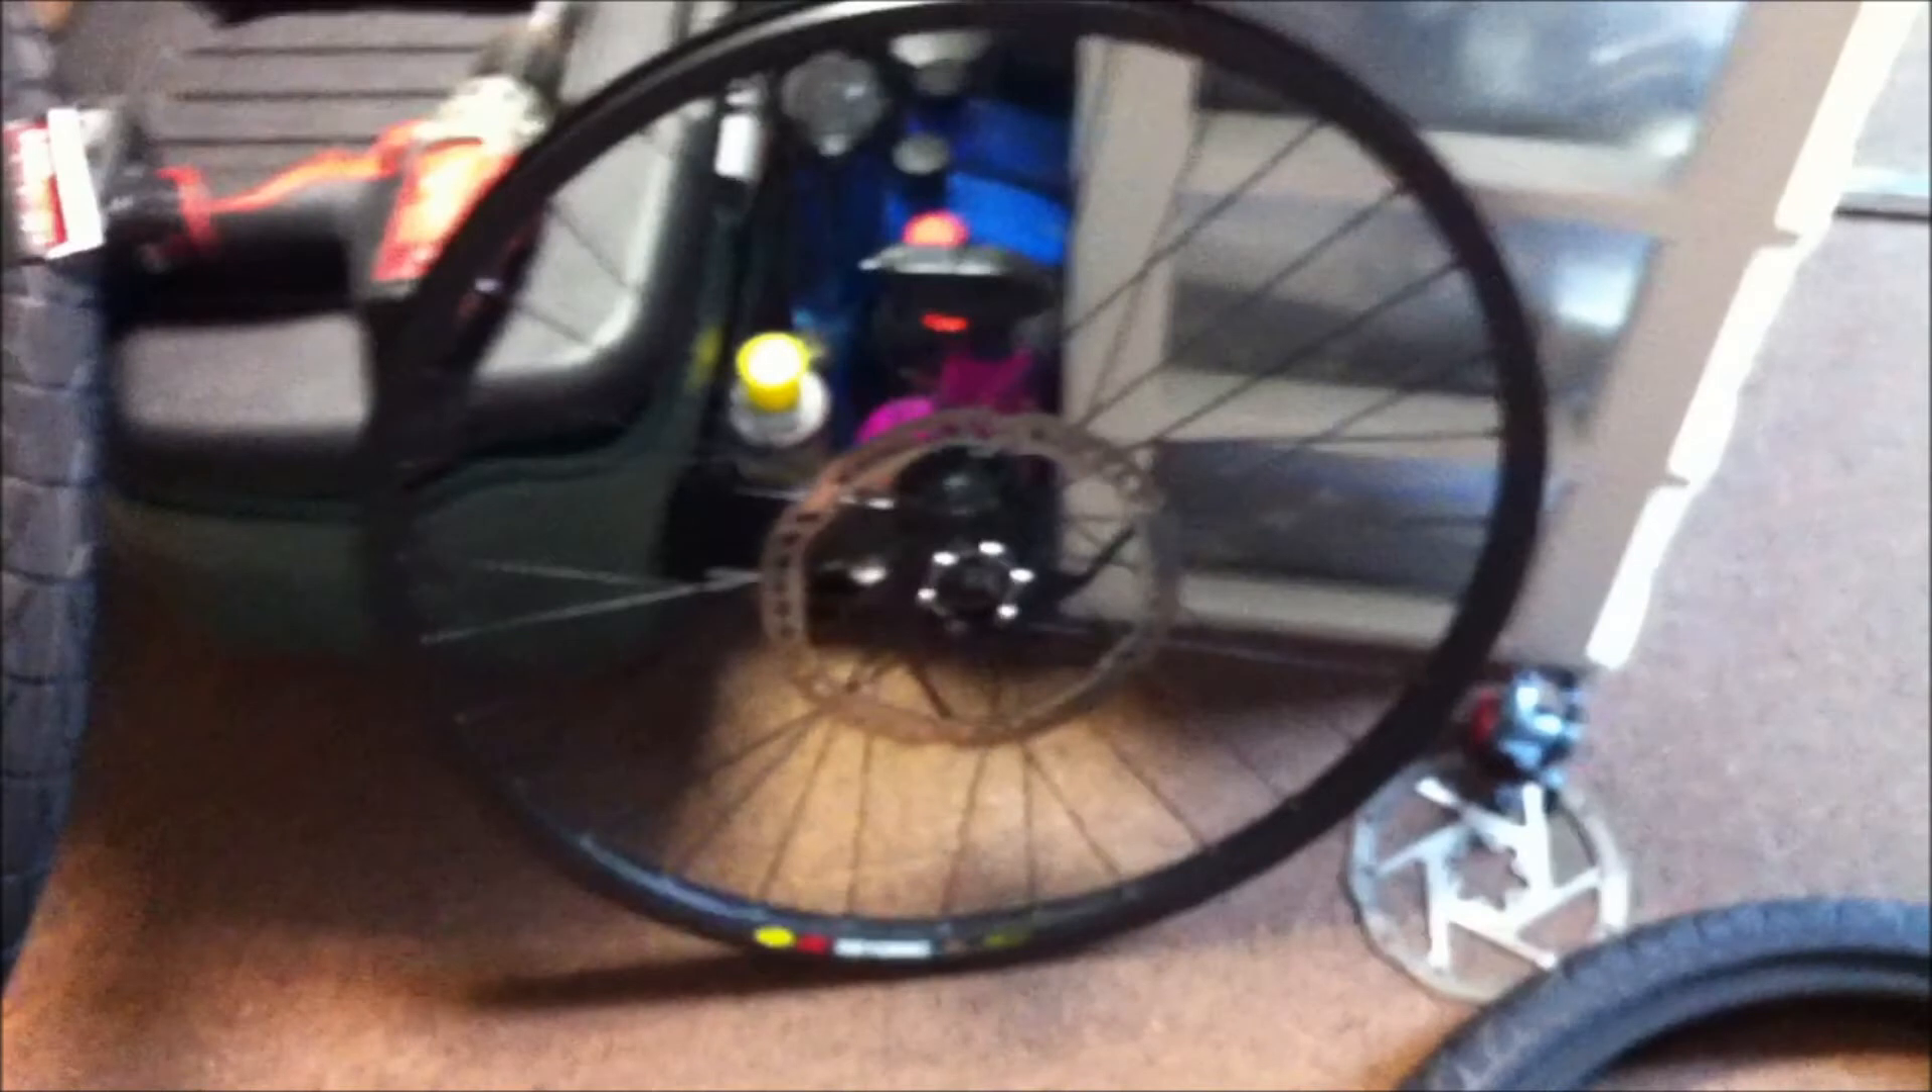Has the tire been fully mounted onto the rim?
No.